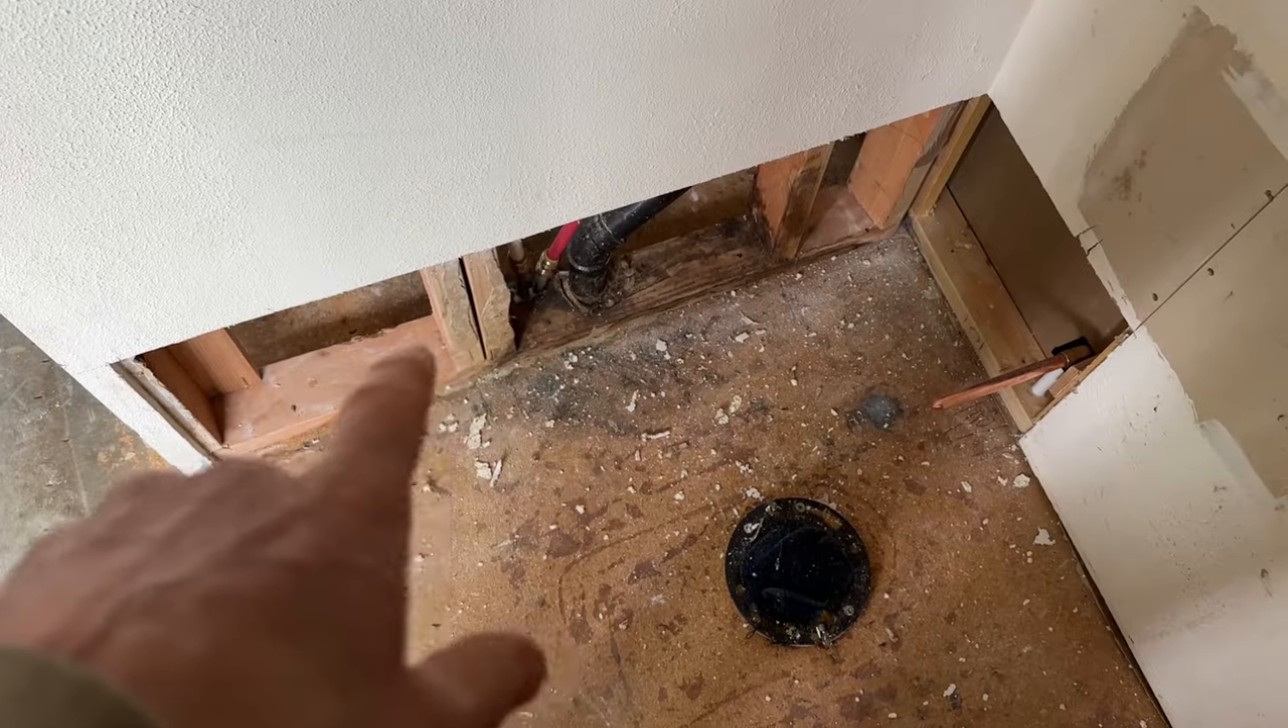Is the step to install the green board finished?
No.